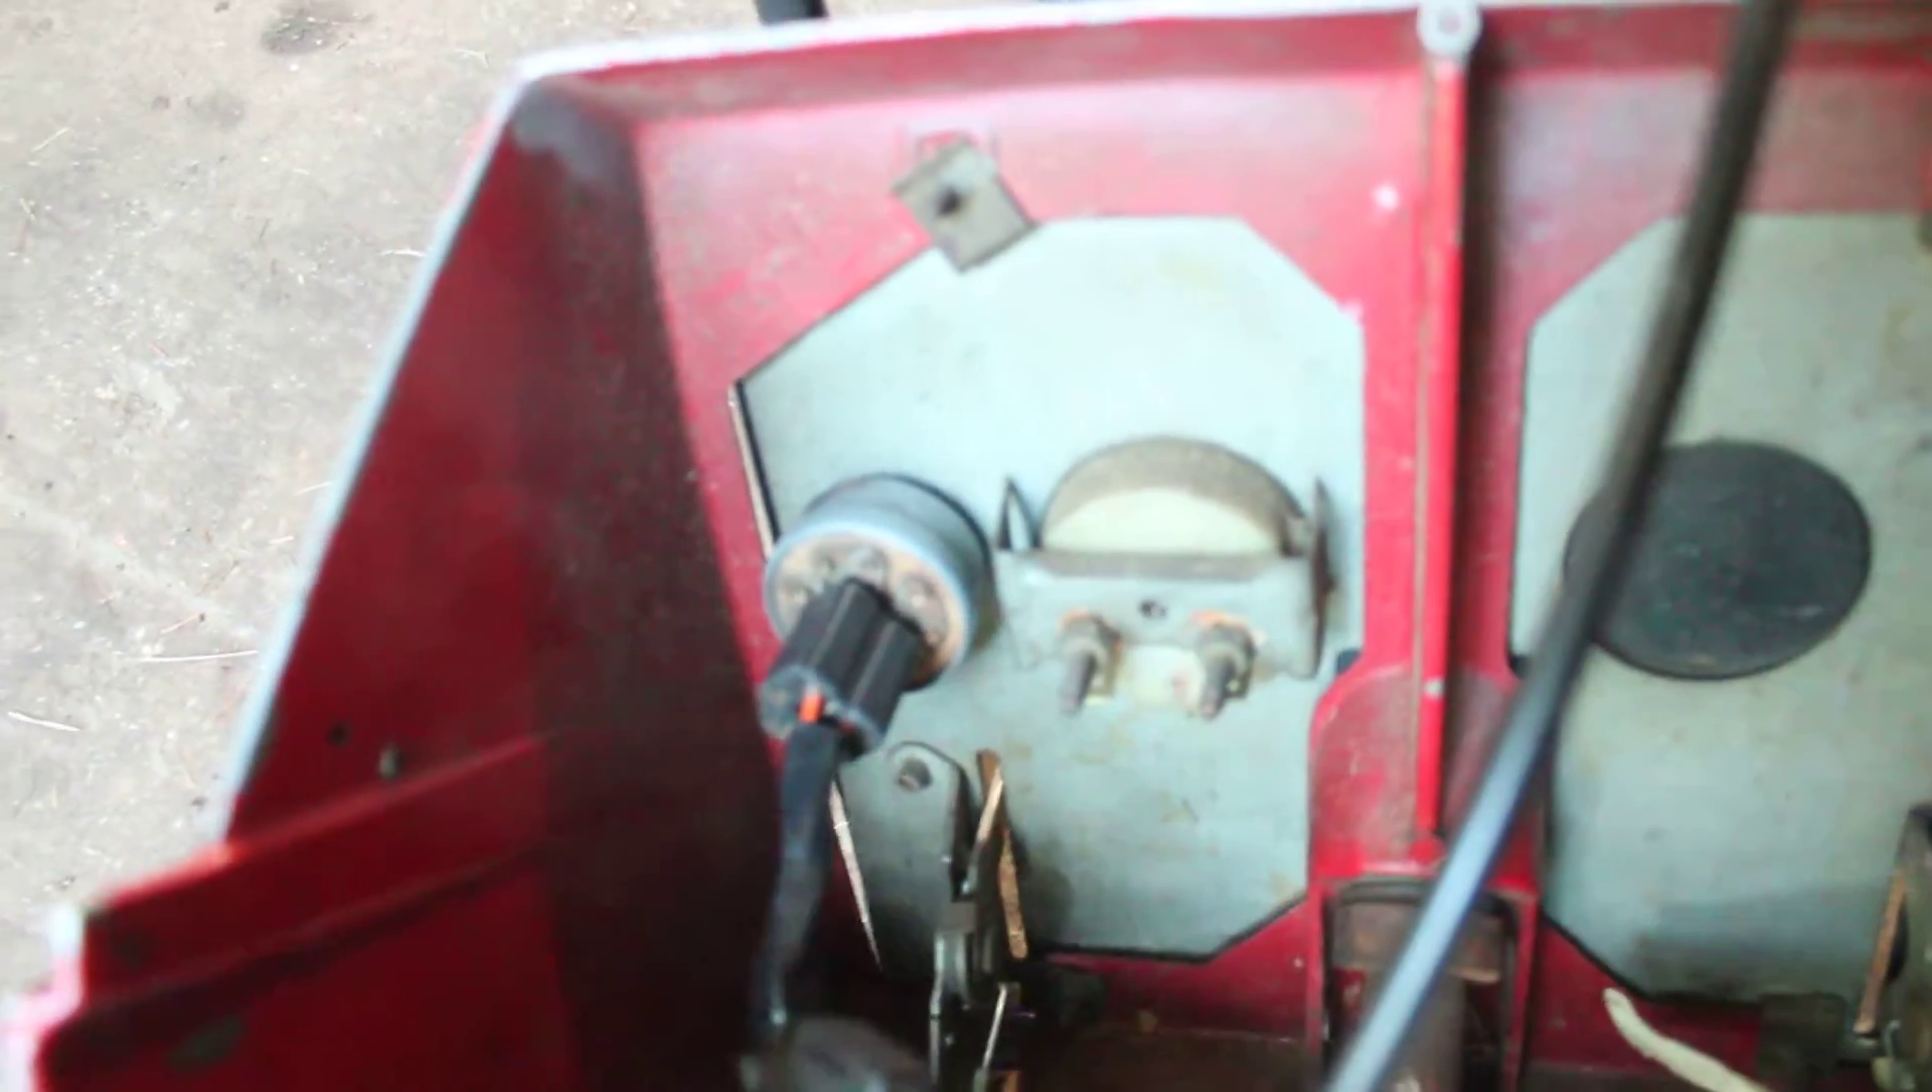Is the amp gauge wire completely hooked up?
No.